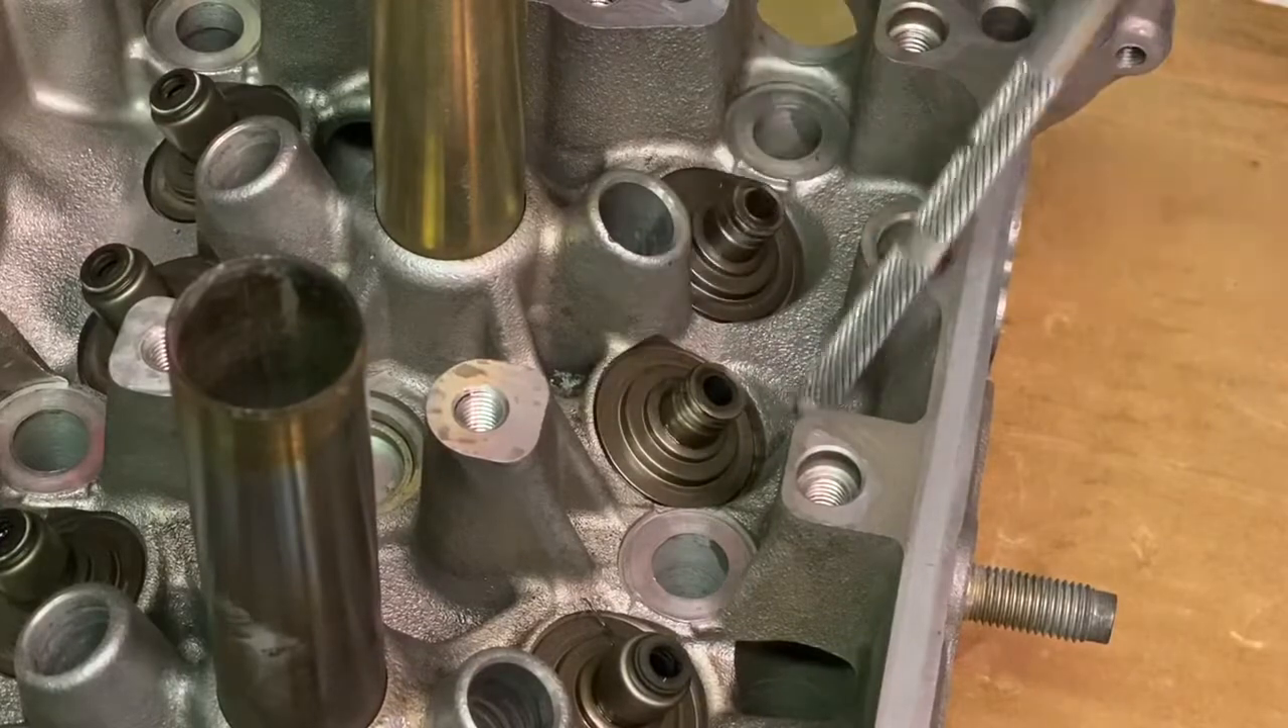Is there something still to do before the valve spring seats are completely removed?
Yes.